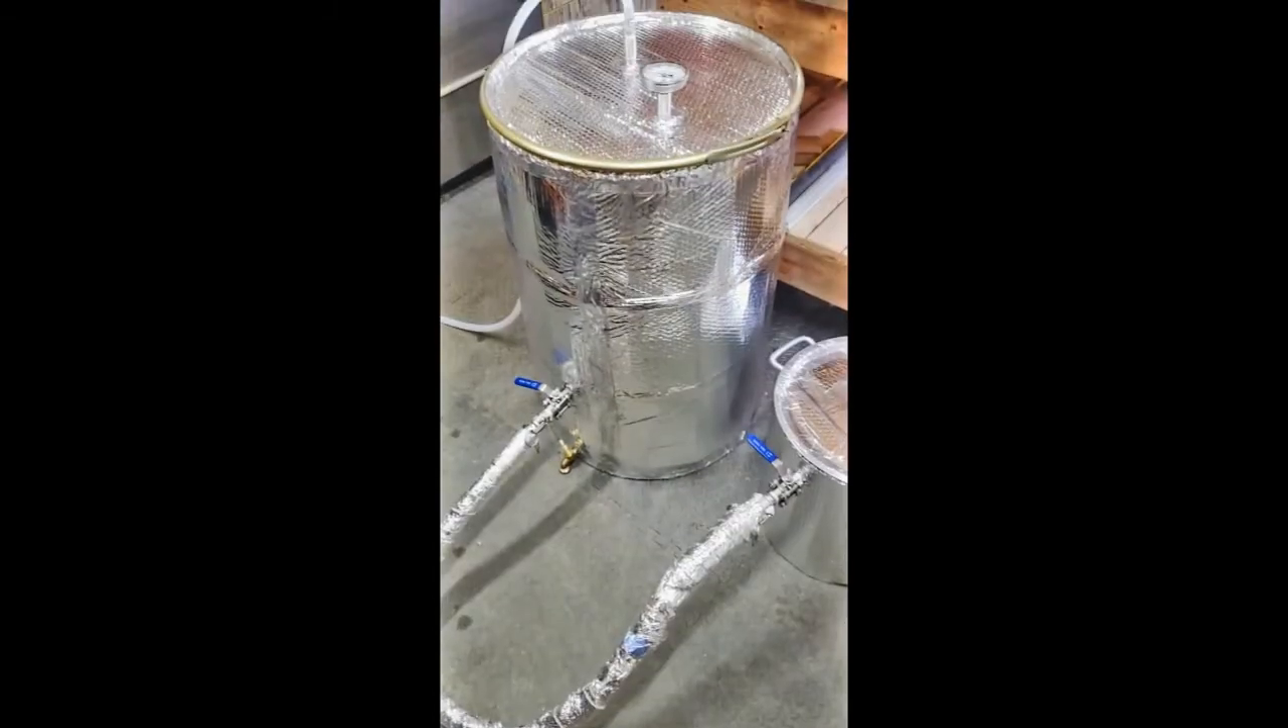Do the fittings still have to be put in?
No.